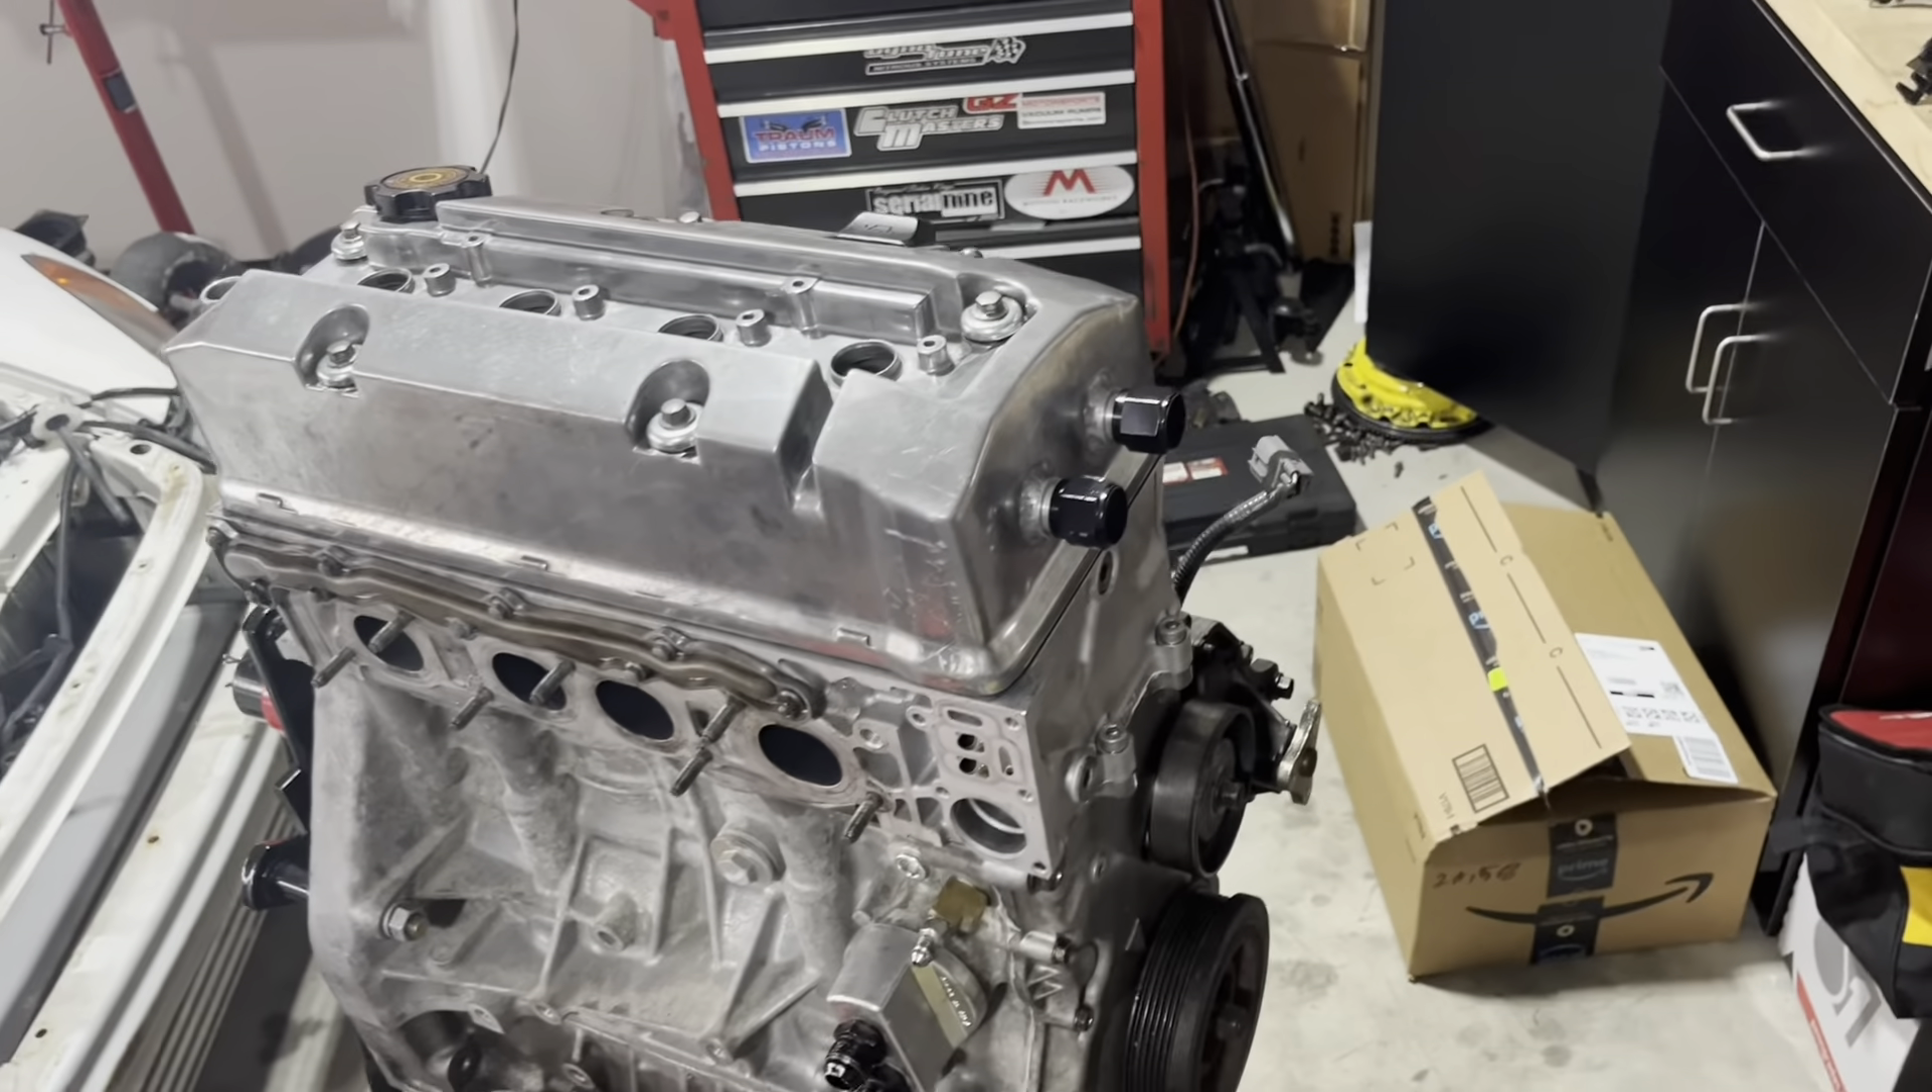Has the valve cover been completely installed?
Yes.